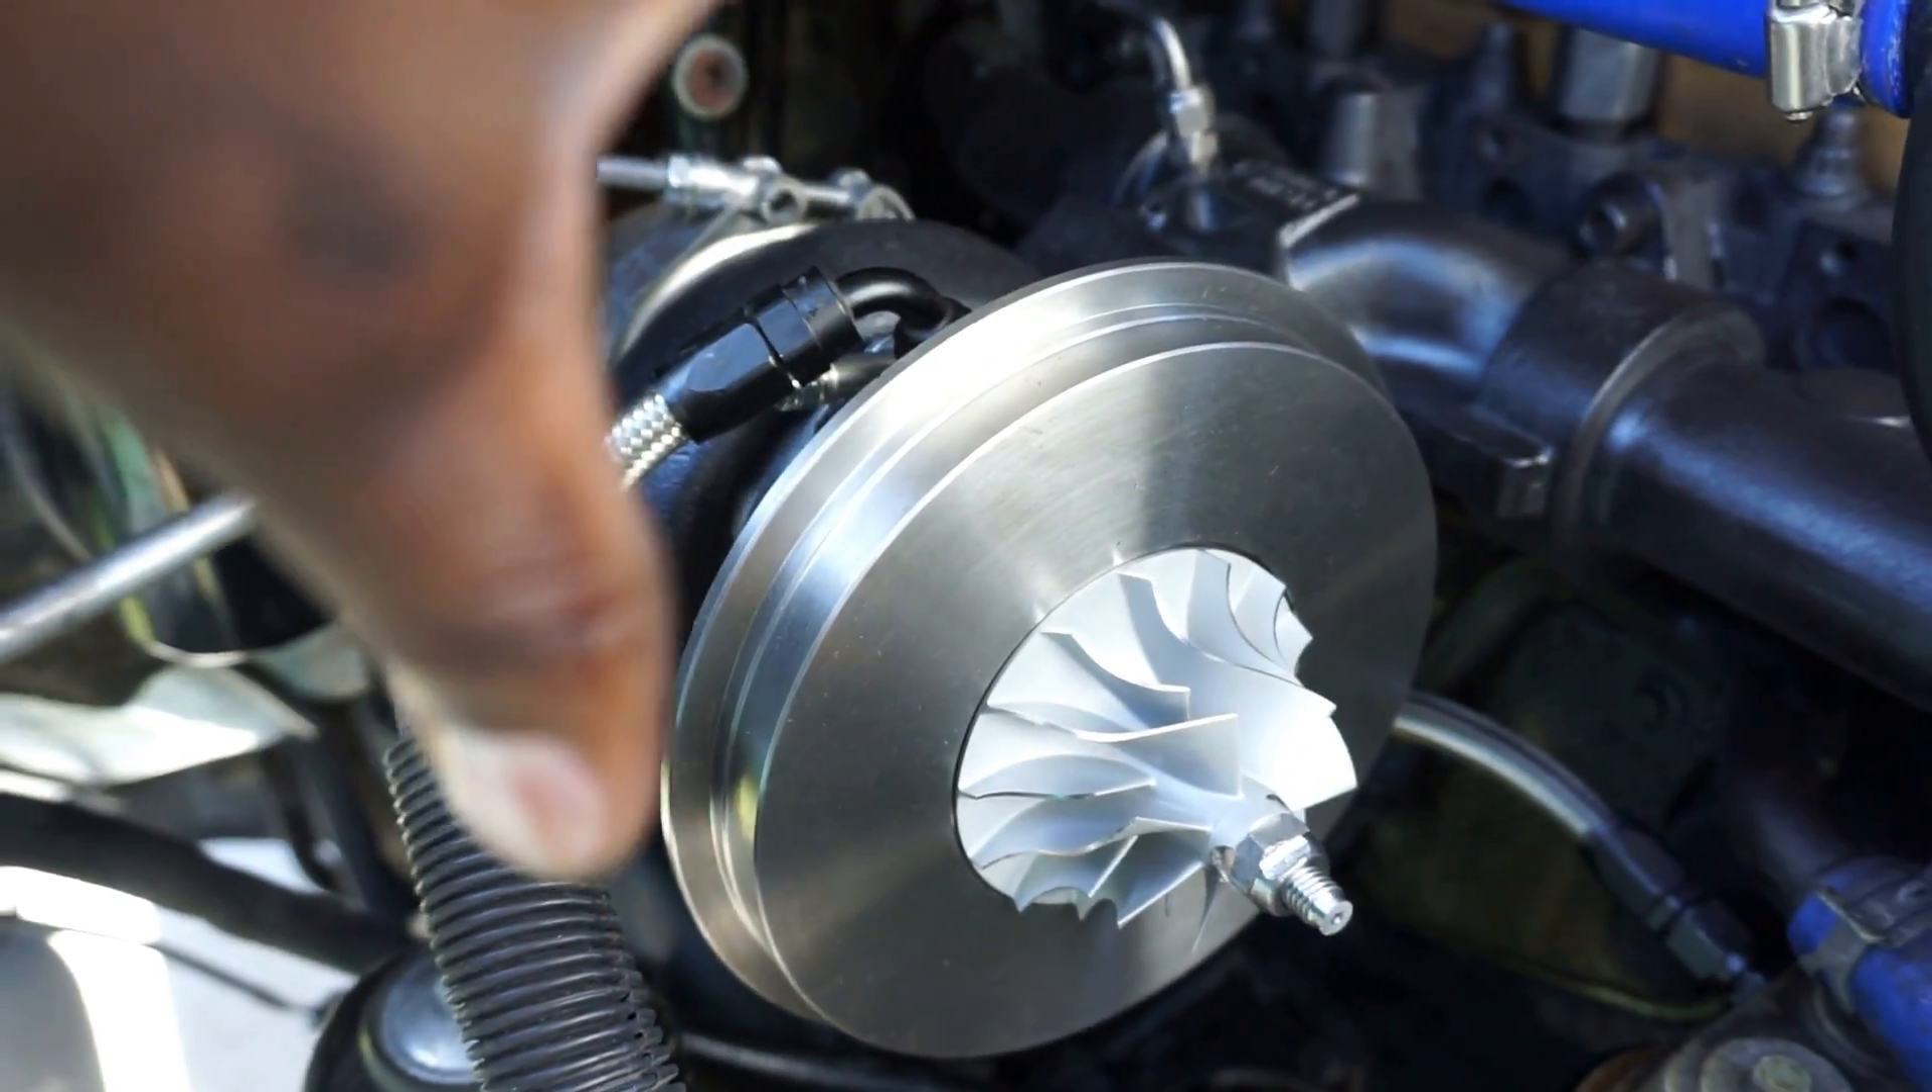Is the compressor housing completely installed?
No.